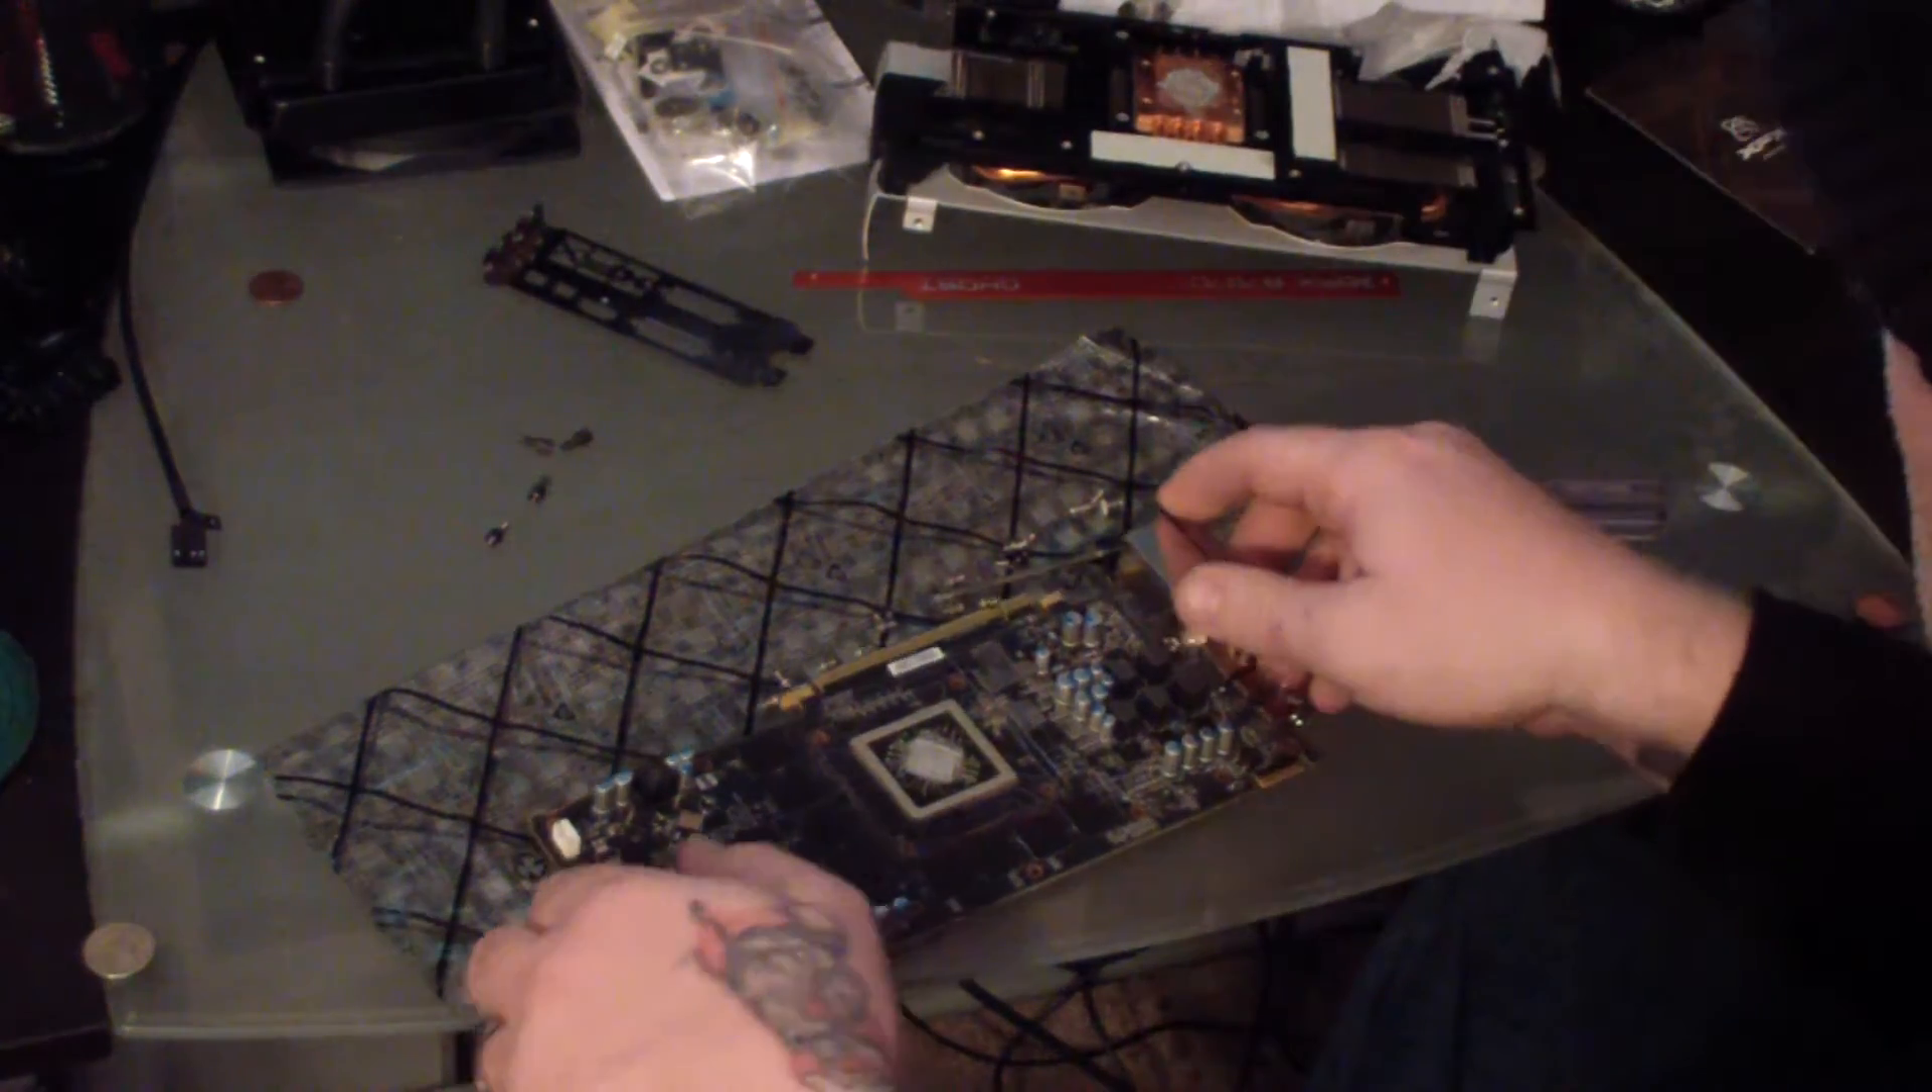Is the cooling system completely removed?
Yes.